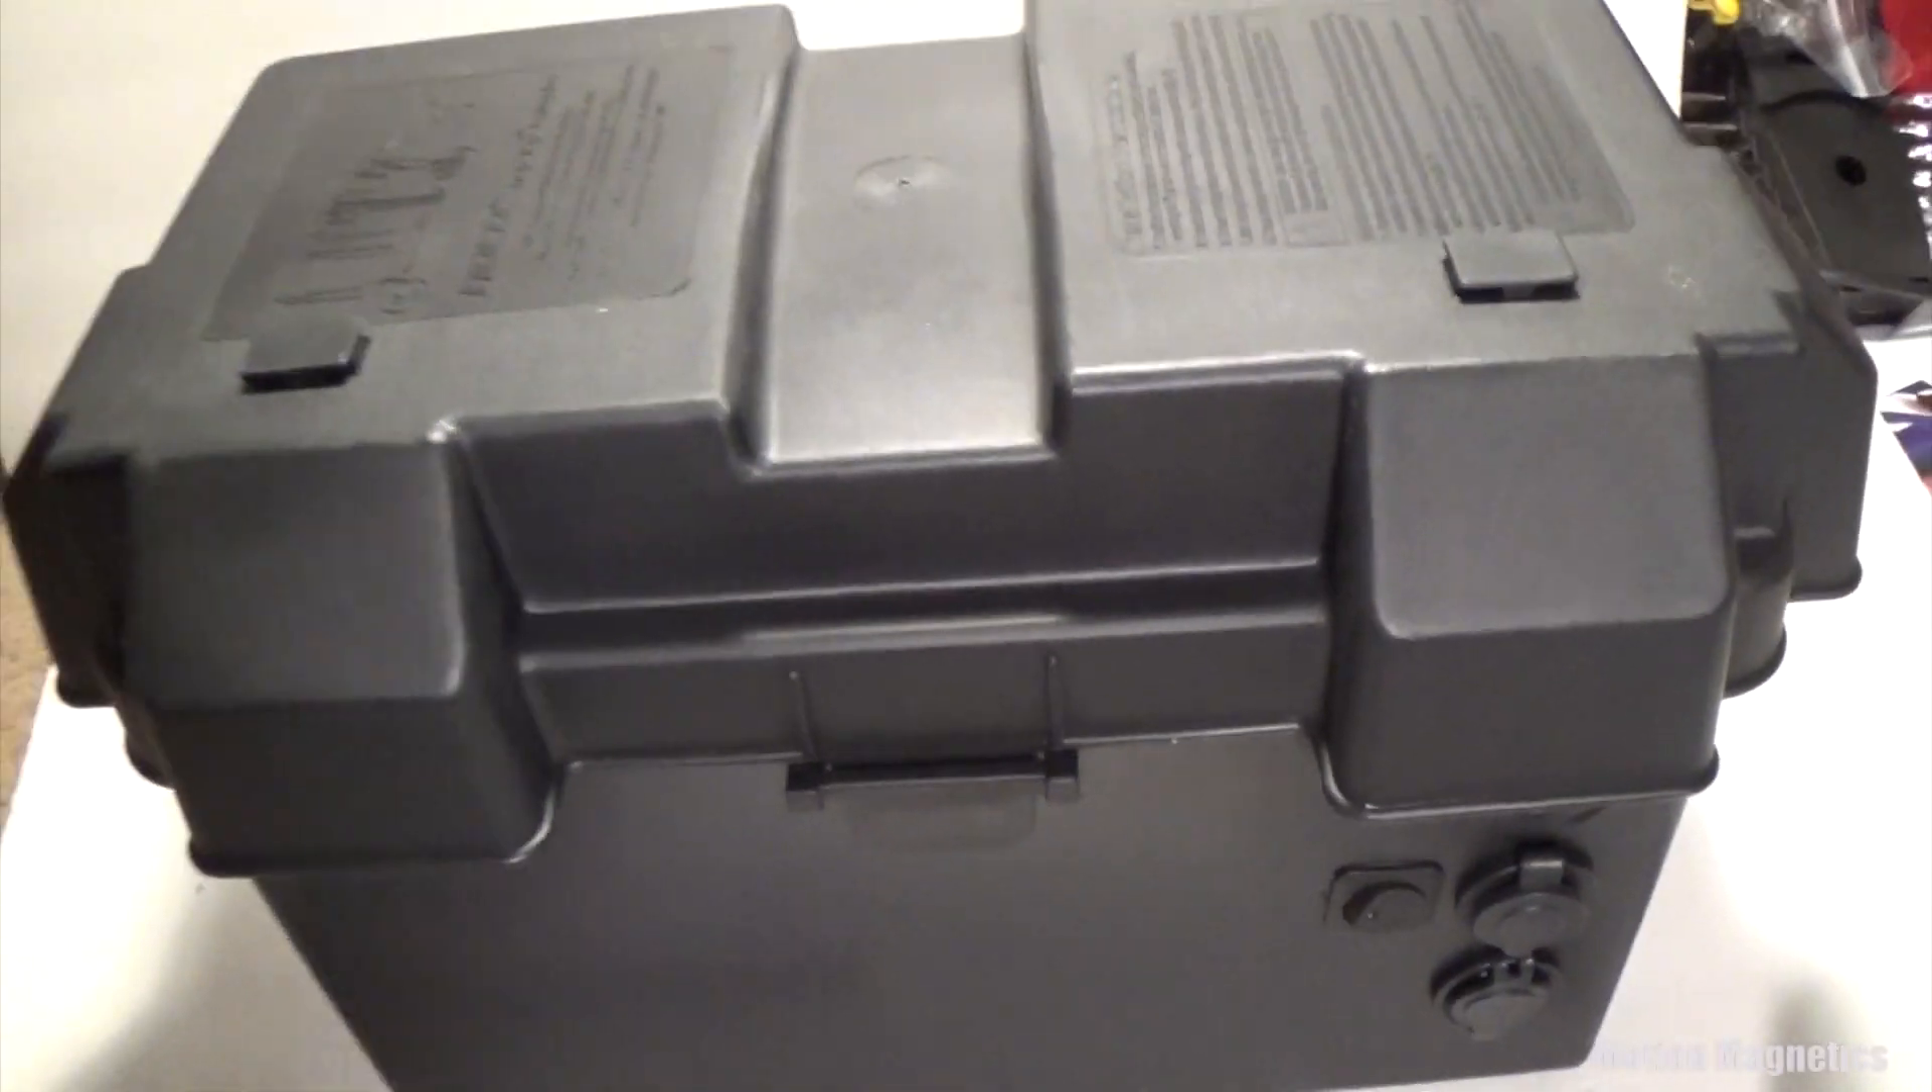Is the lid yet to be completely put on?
No.